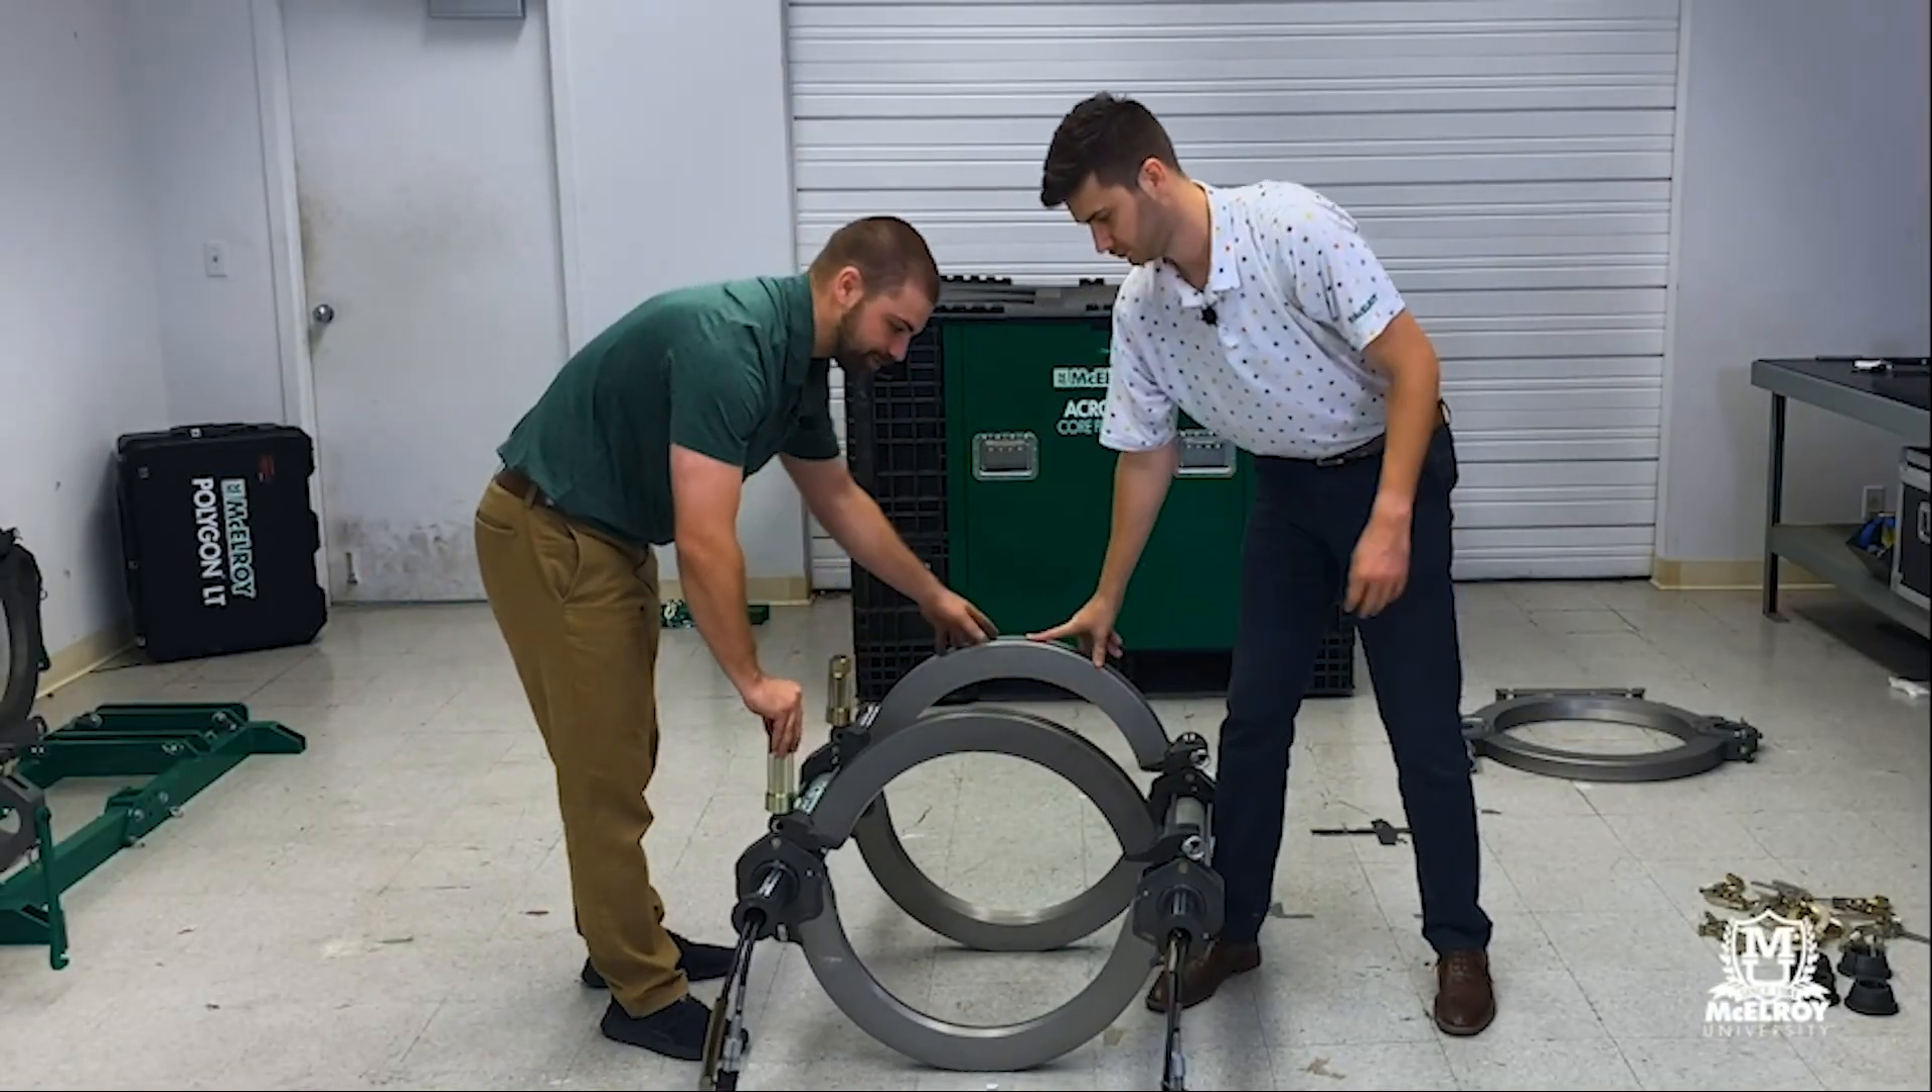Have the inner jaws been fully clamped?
No.